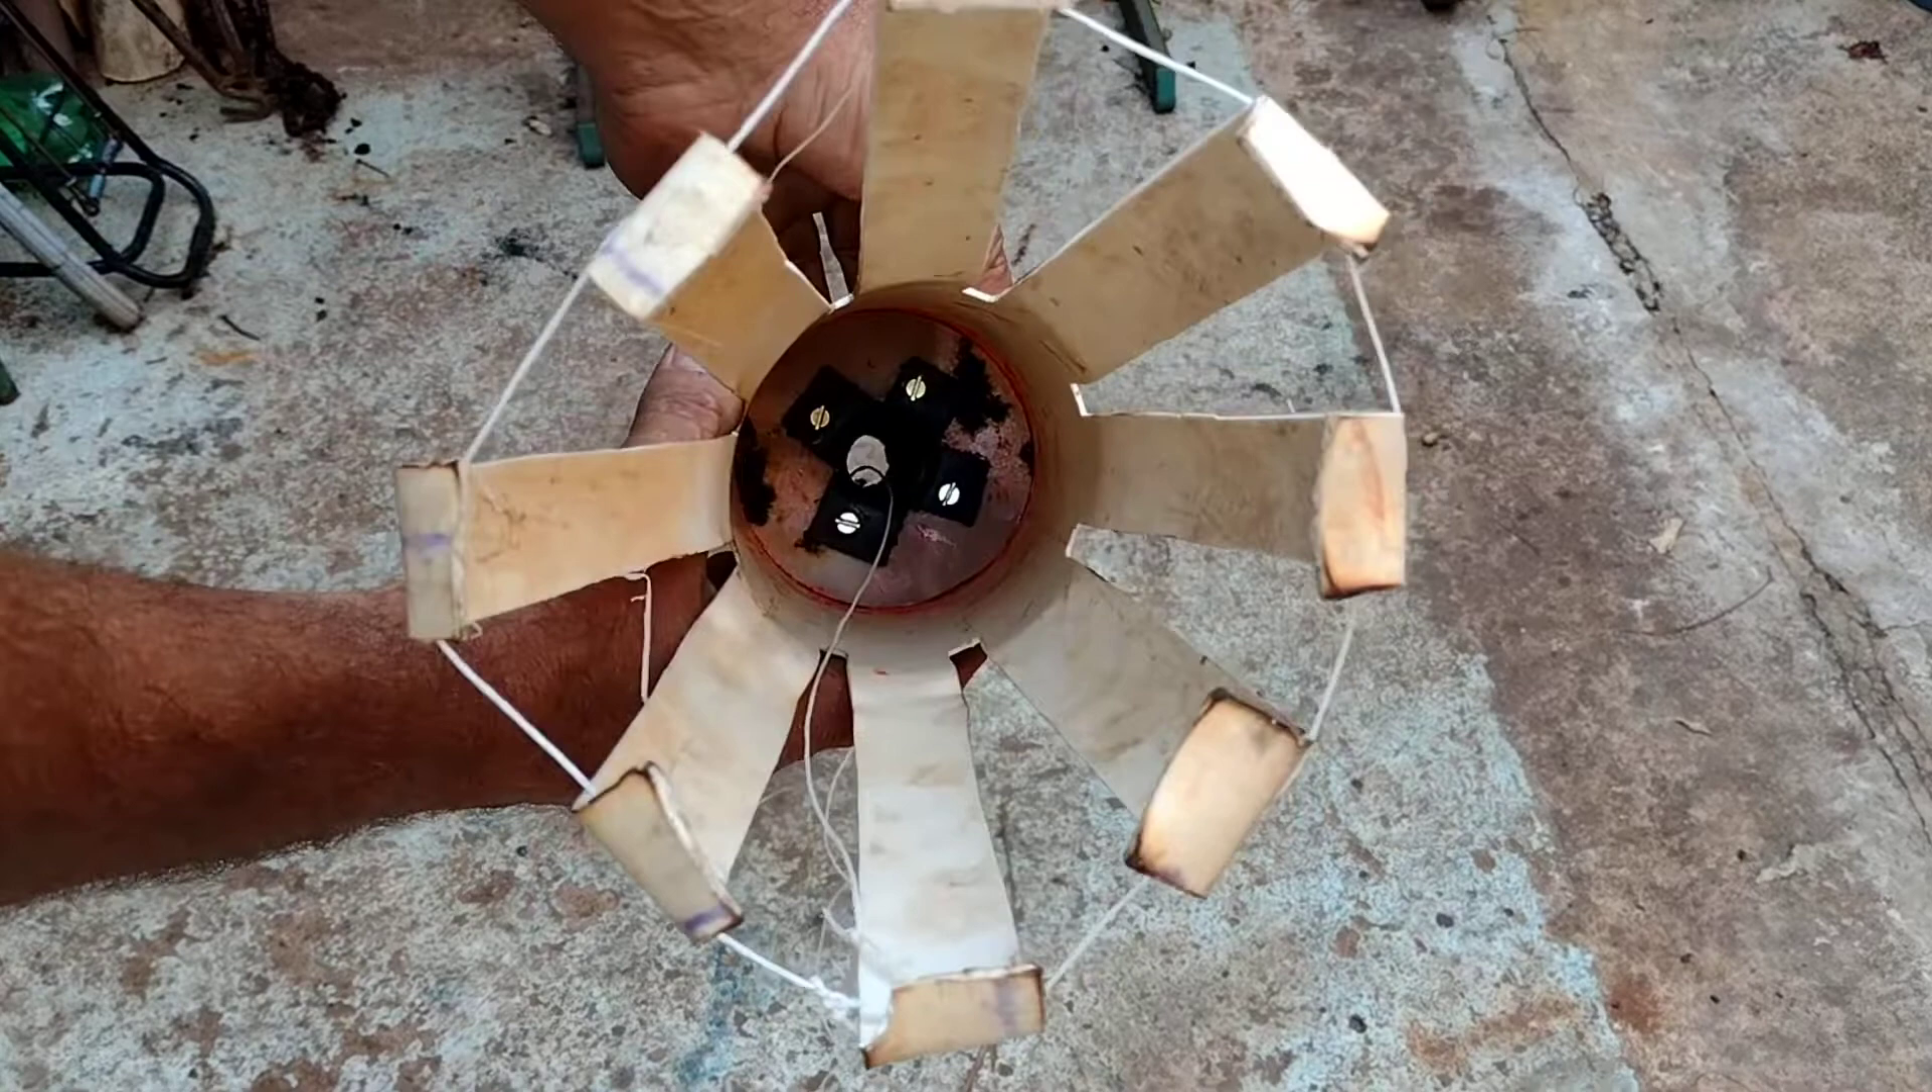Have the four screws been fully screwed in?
Yes.